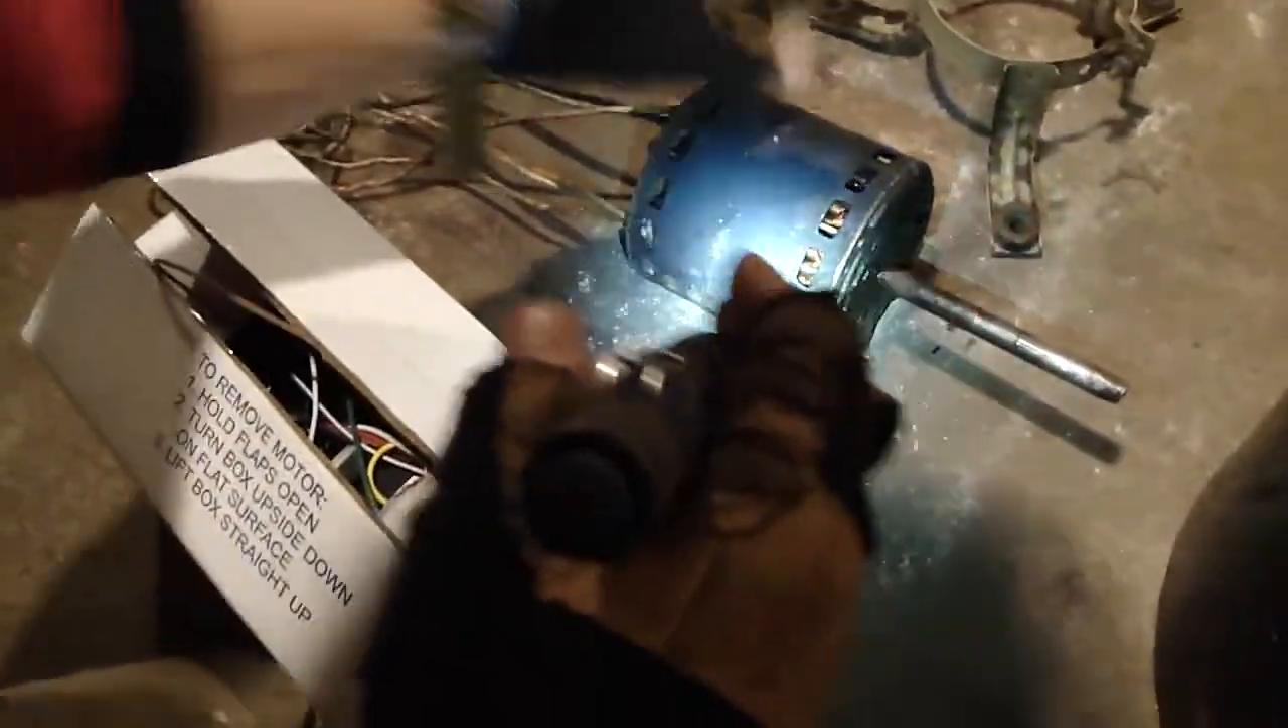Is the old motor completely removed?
Yes.